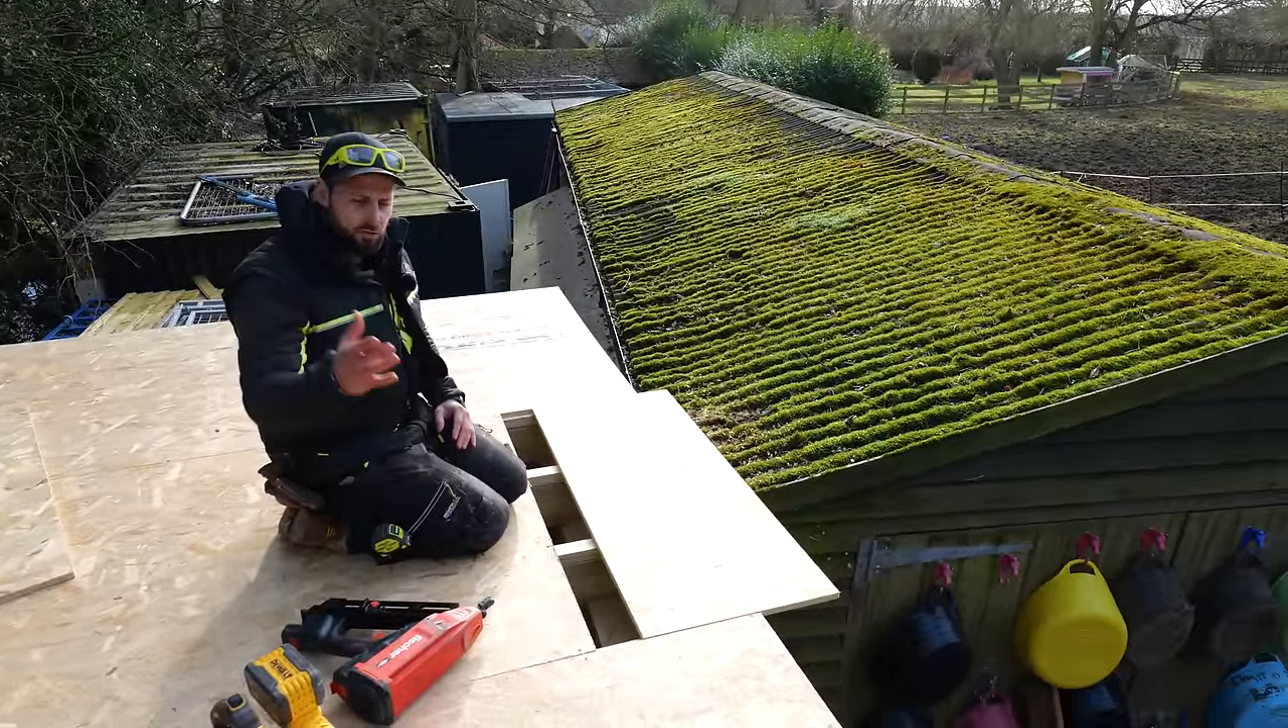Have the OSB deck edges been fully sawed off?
No.